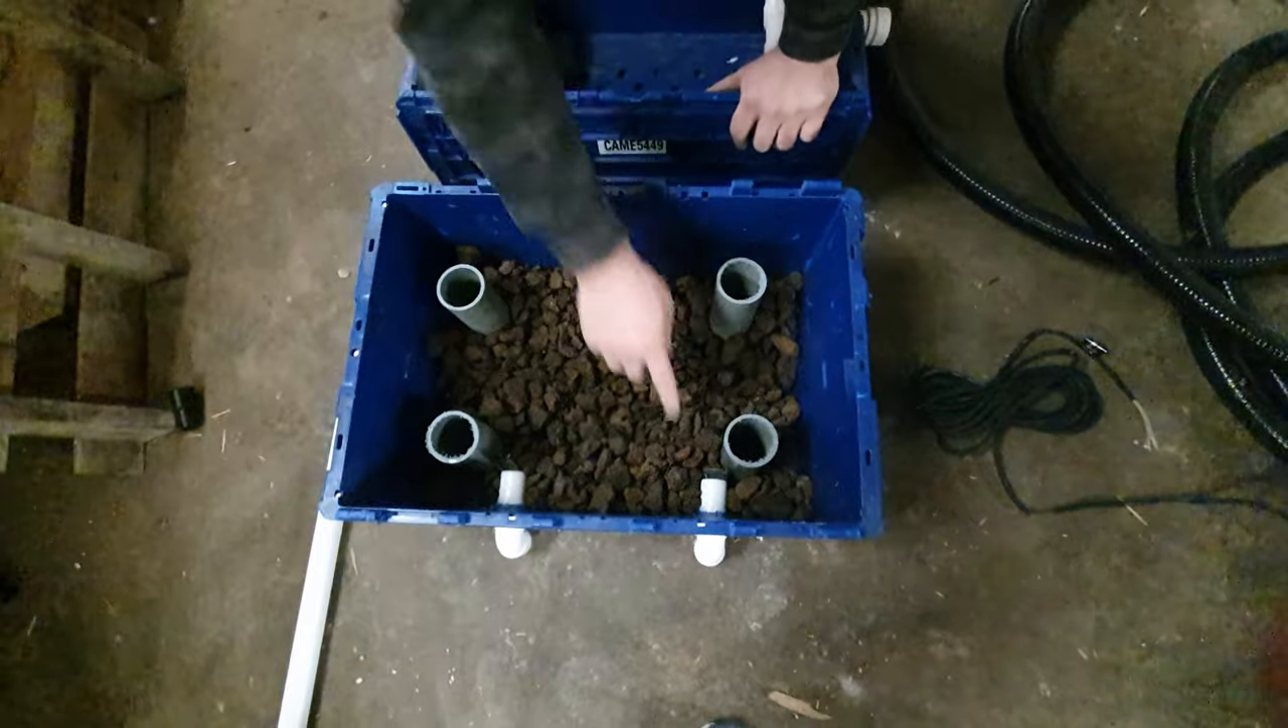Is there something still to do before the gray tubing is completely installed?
No.